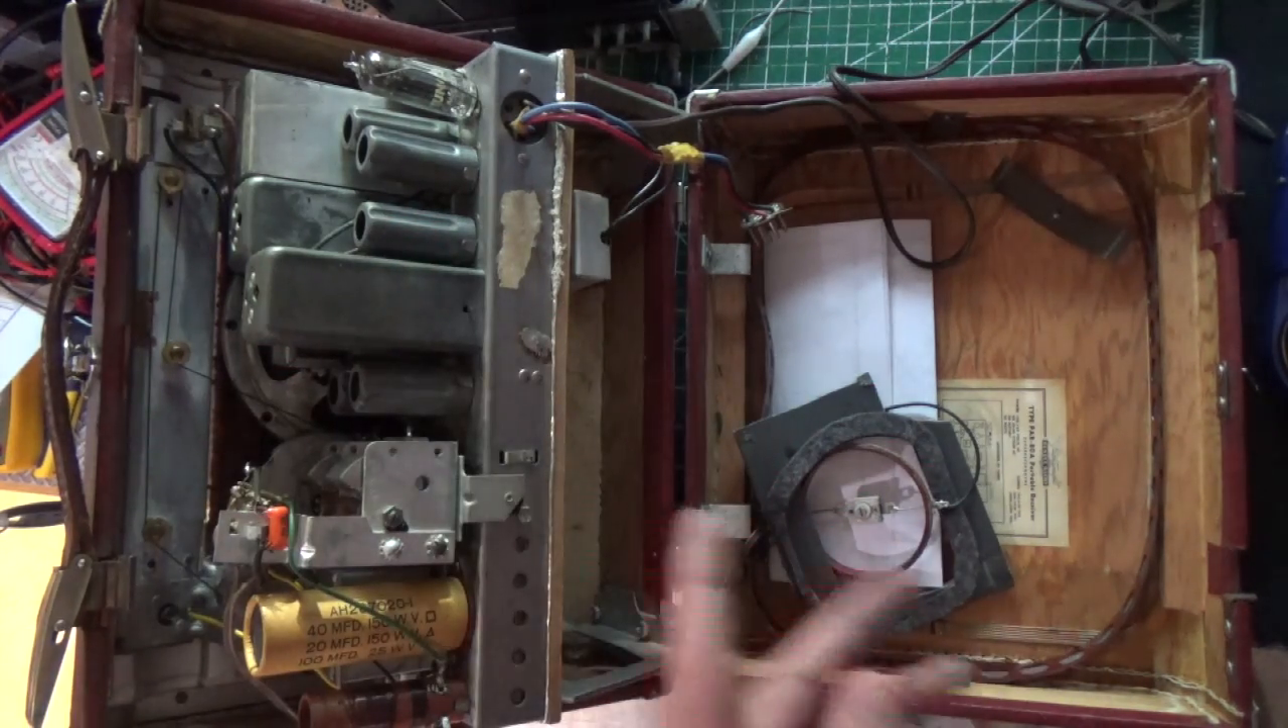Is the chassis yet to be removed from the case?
Yes.